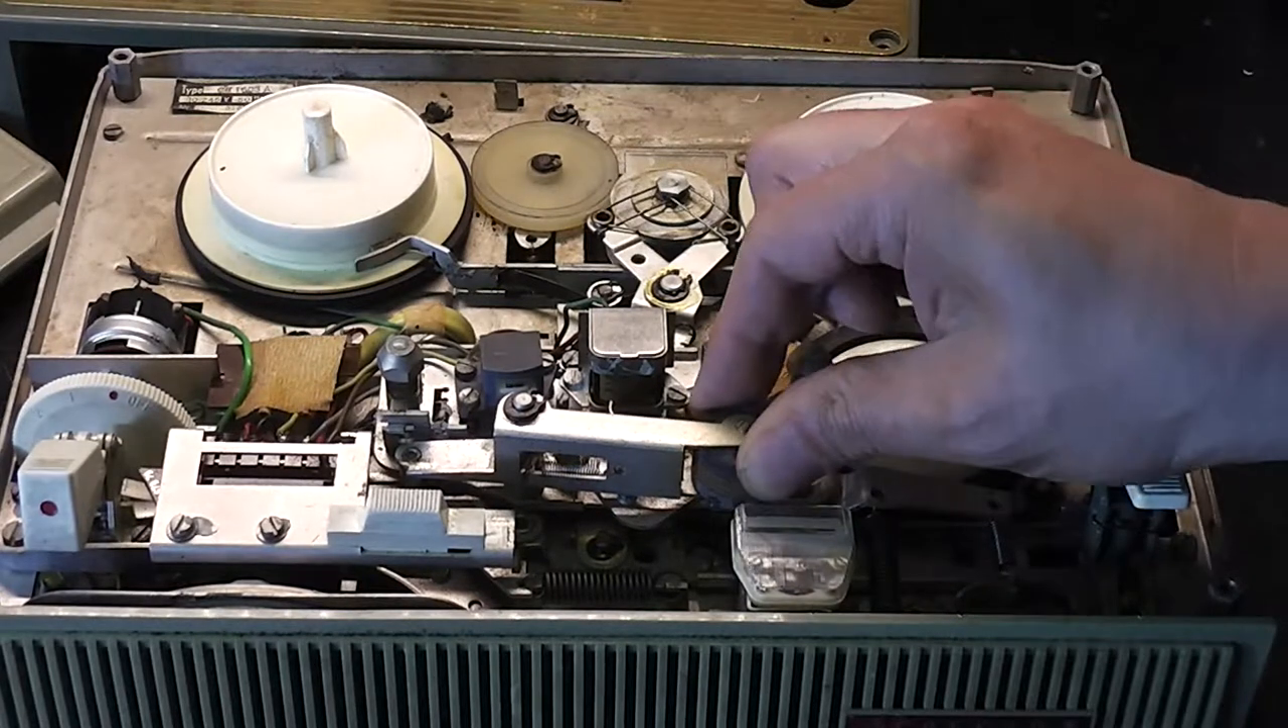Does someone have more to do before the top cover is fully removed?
No.